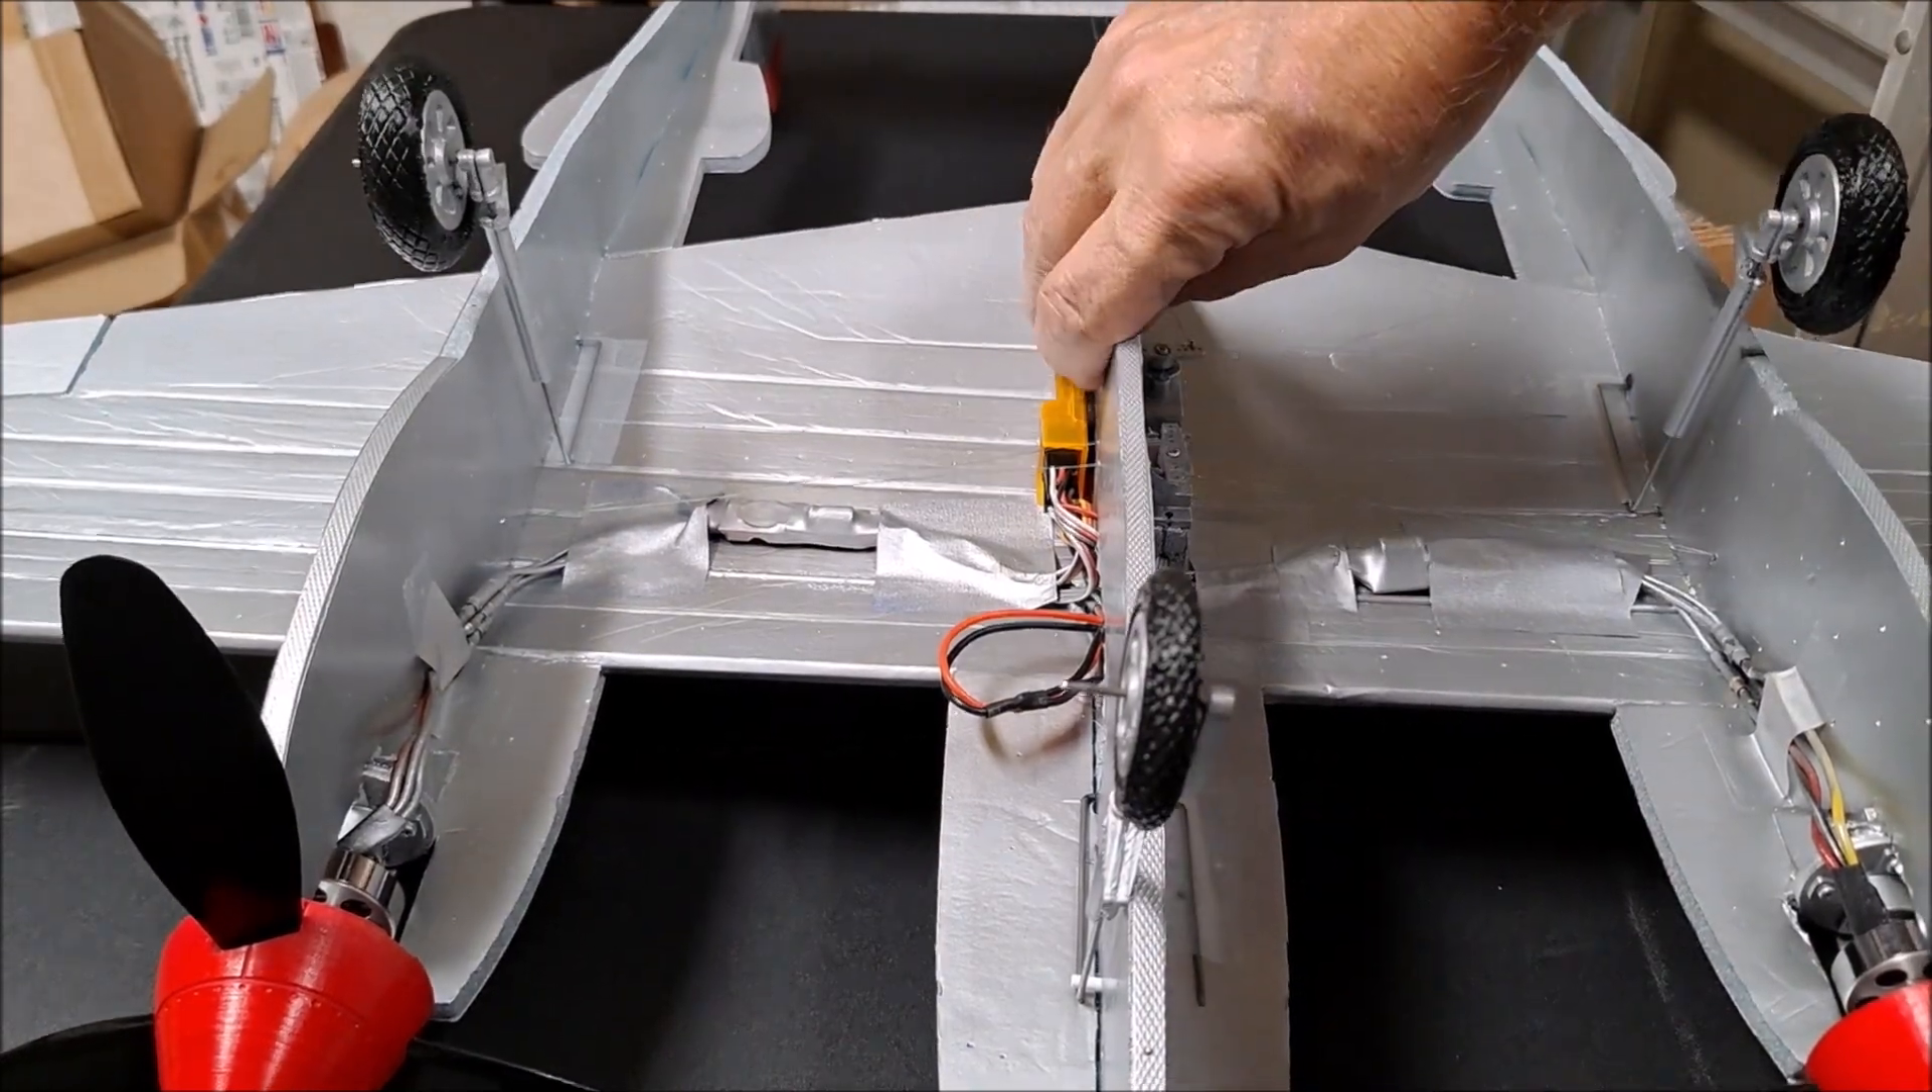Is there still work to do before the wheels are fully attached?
No.